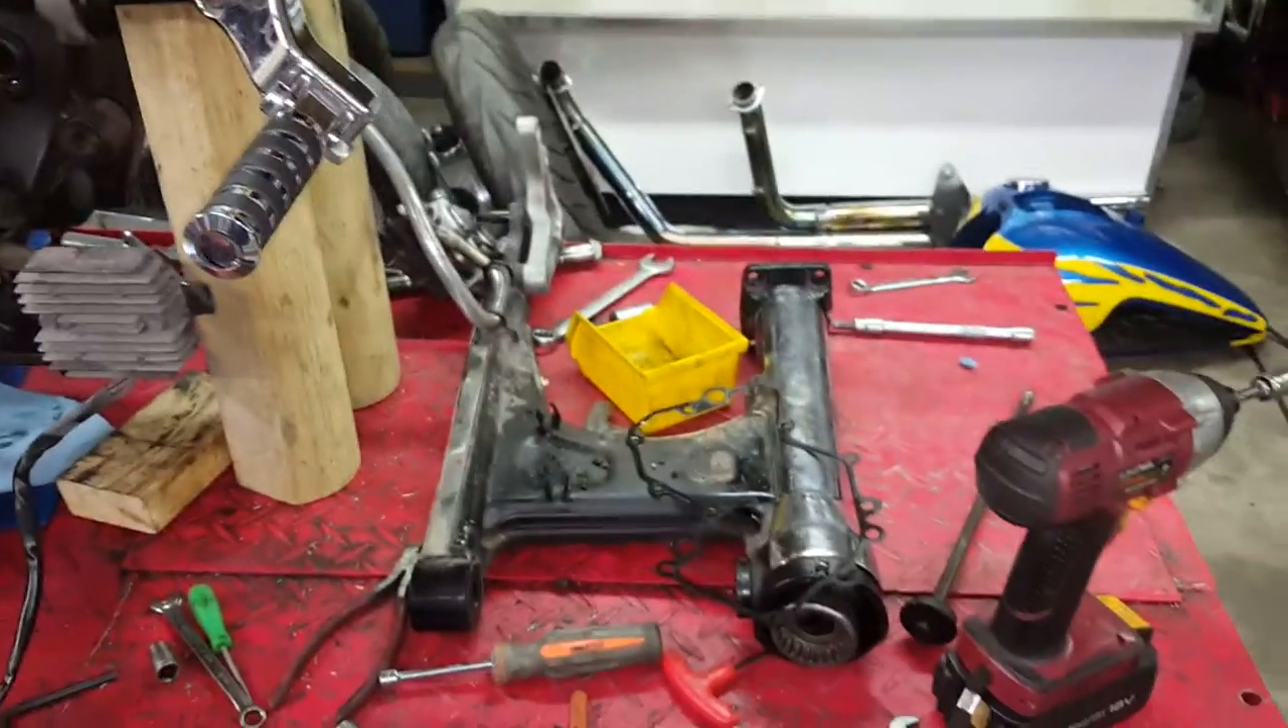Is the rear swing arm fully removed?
Yes.